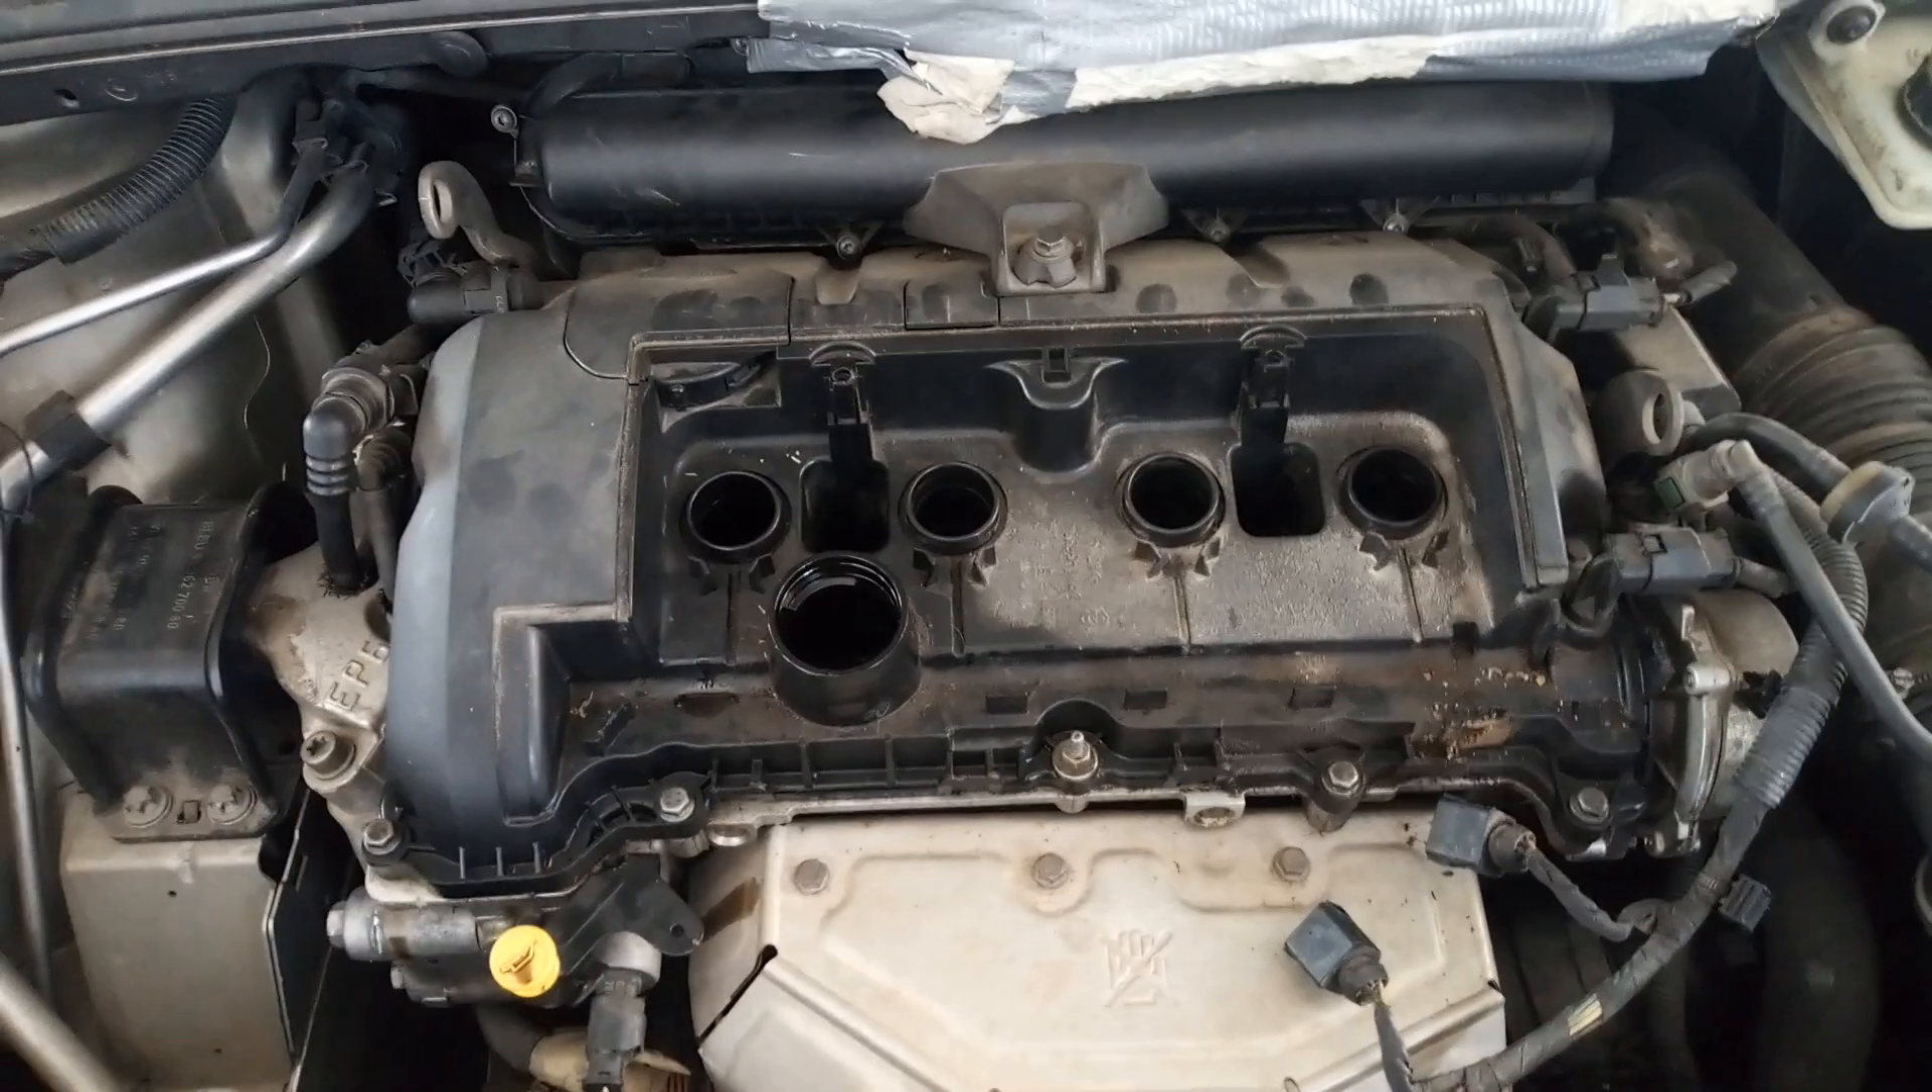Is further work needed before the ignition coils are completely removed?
No.